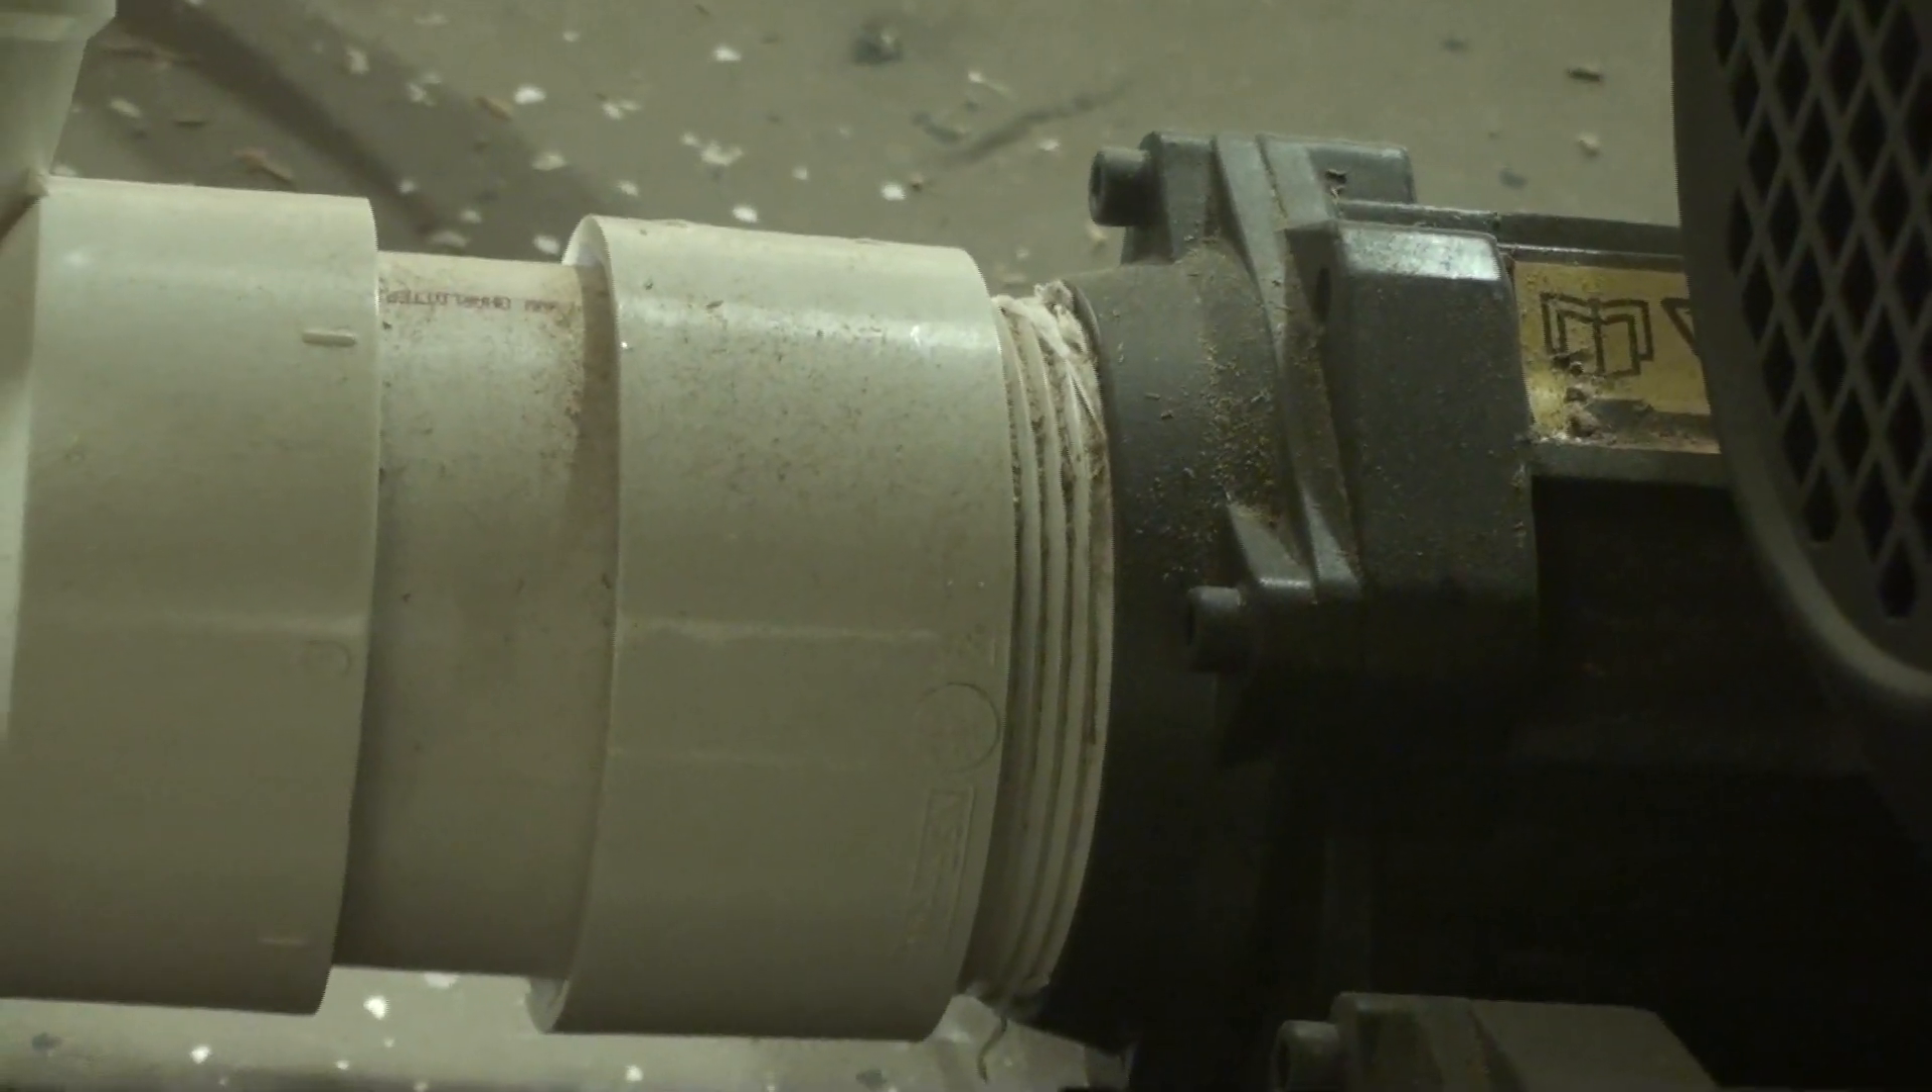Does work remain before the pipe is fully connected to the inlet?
No.